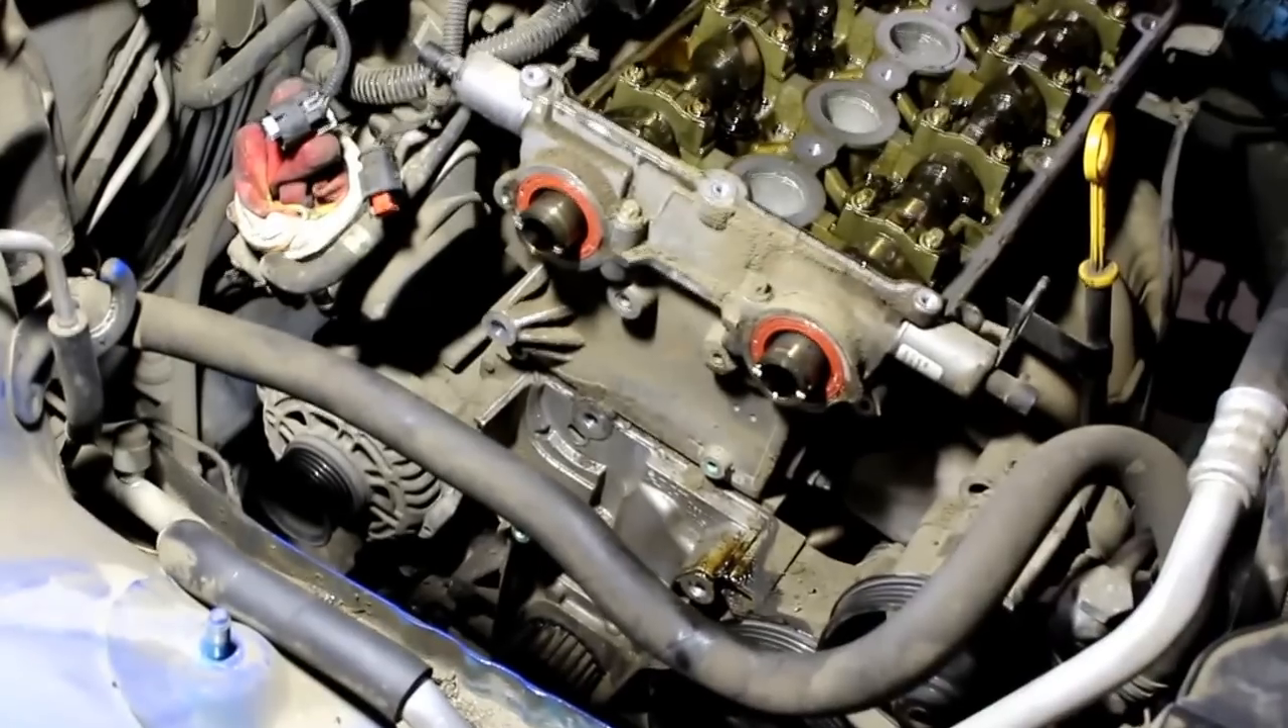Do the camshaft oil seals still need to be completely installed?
No.